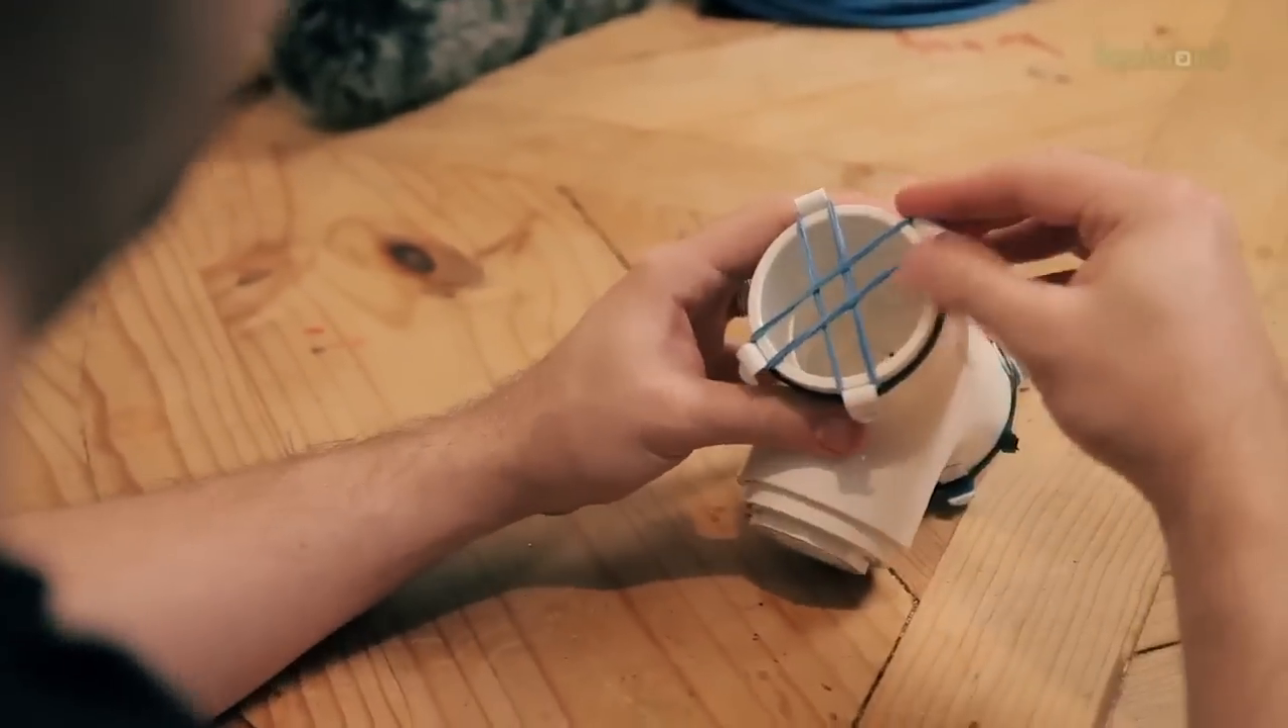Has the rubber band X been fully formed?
Yes.